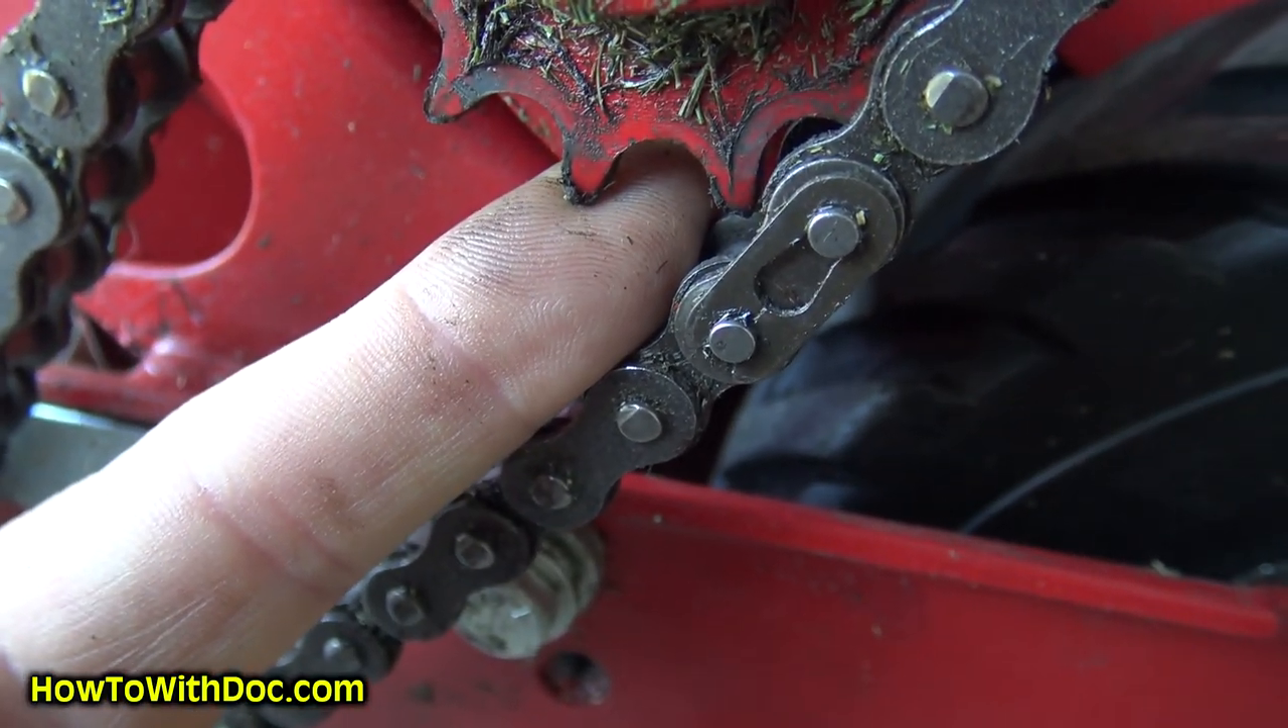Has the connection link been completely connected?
Yes.